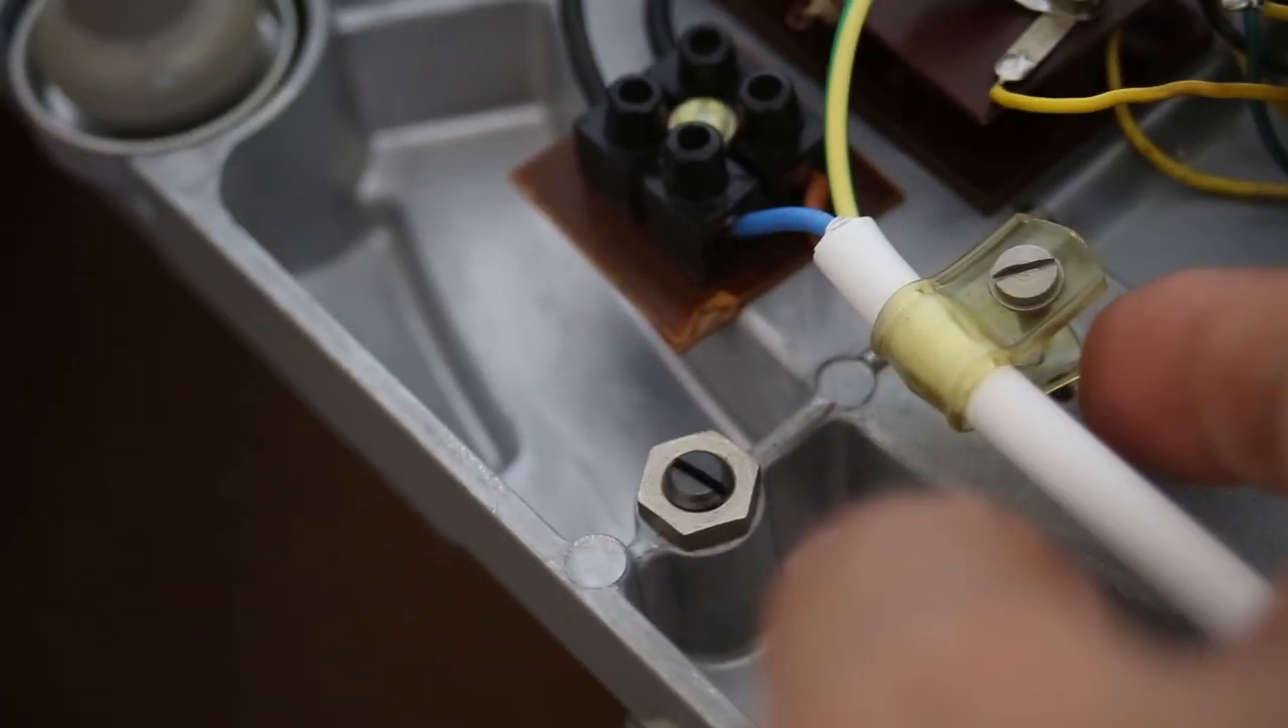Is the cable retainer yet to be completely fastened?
Yes.